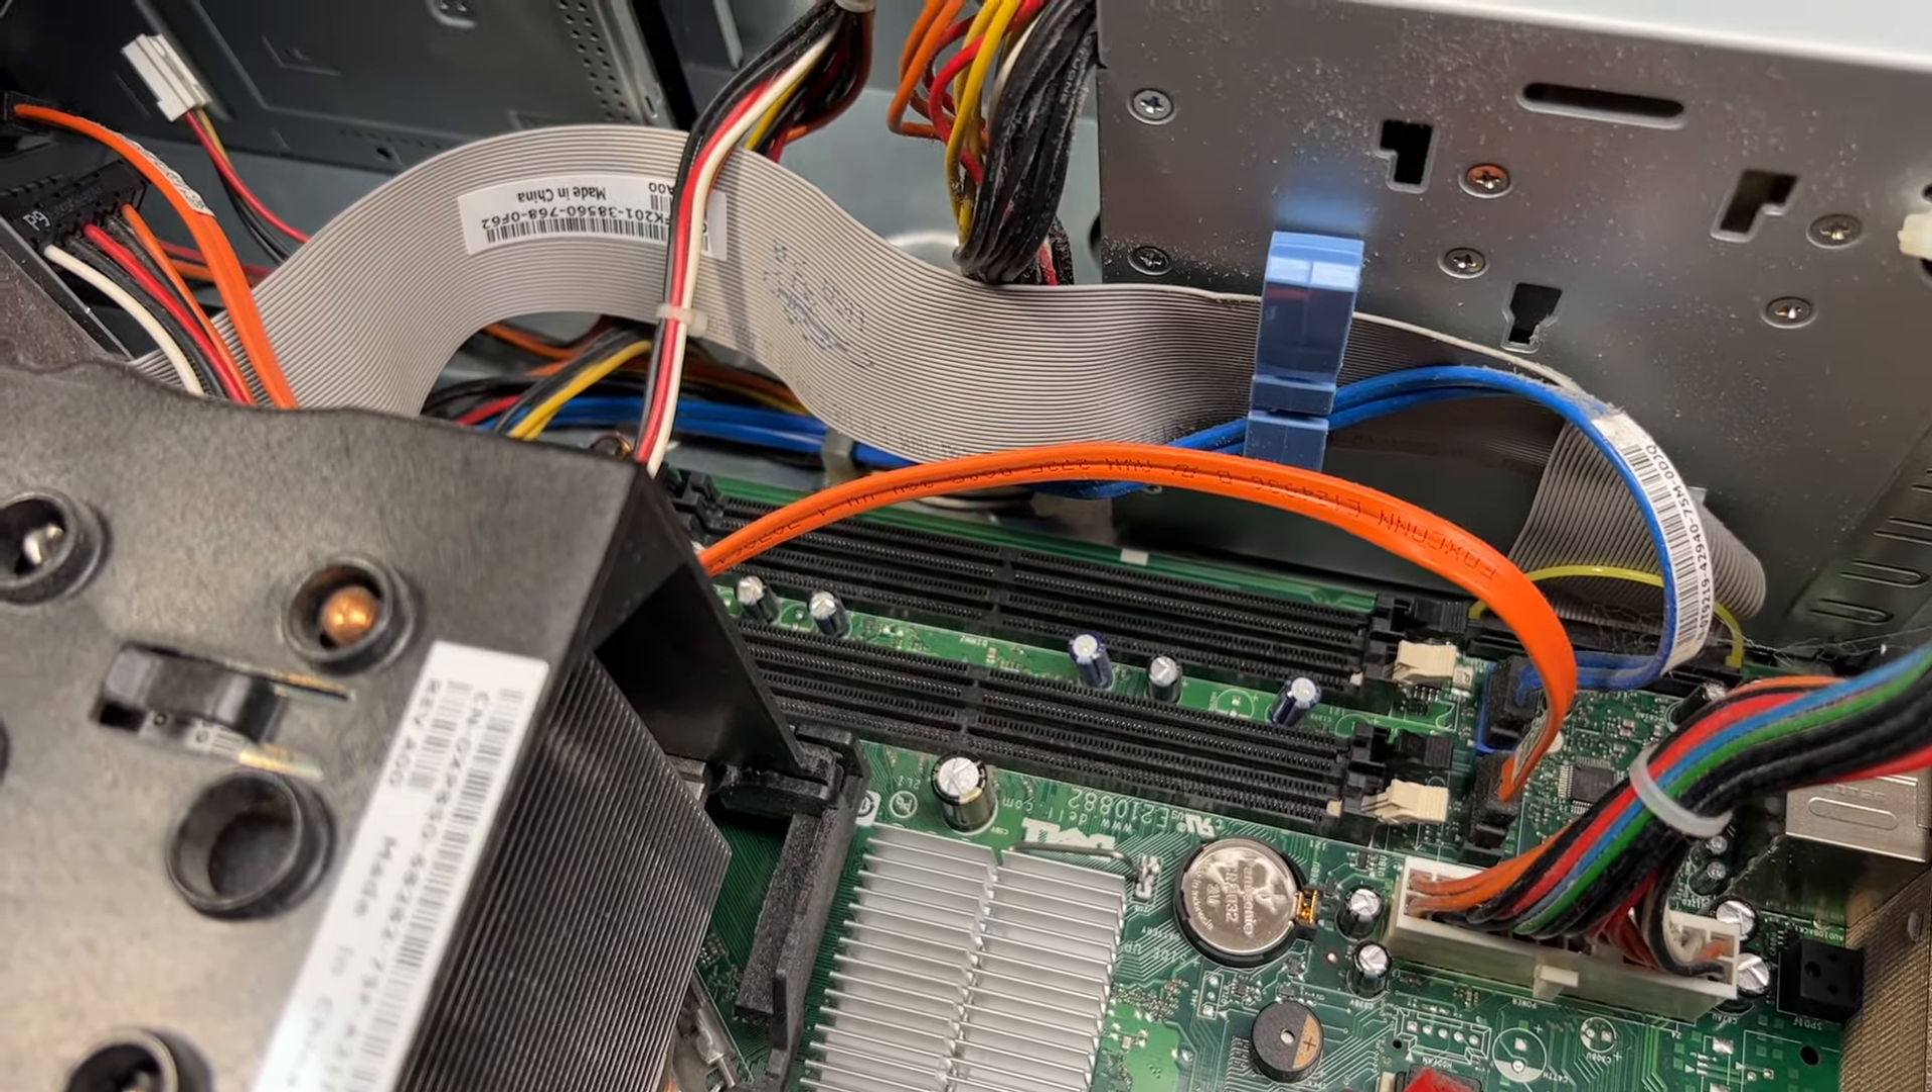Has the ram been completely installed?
No.